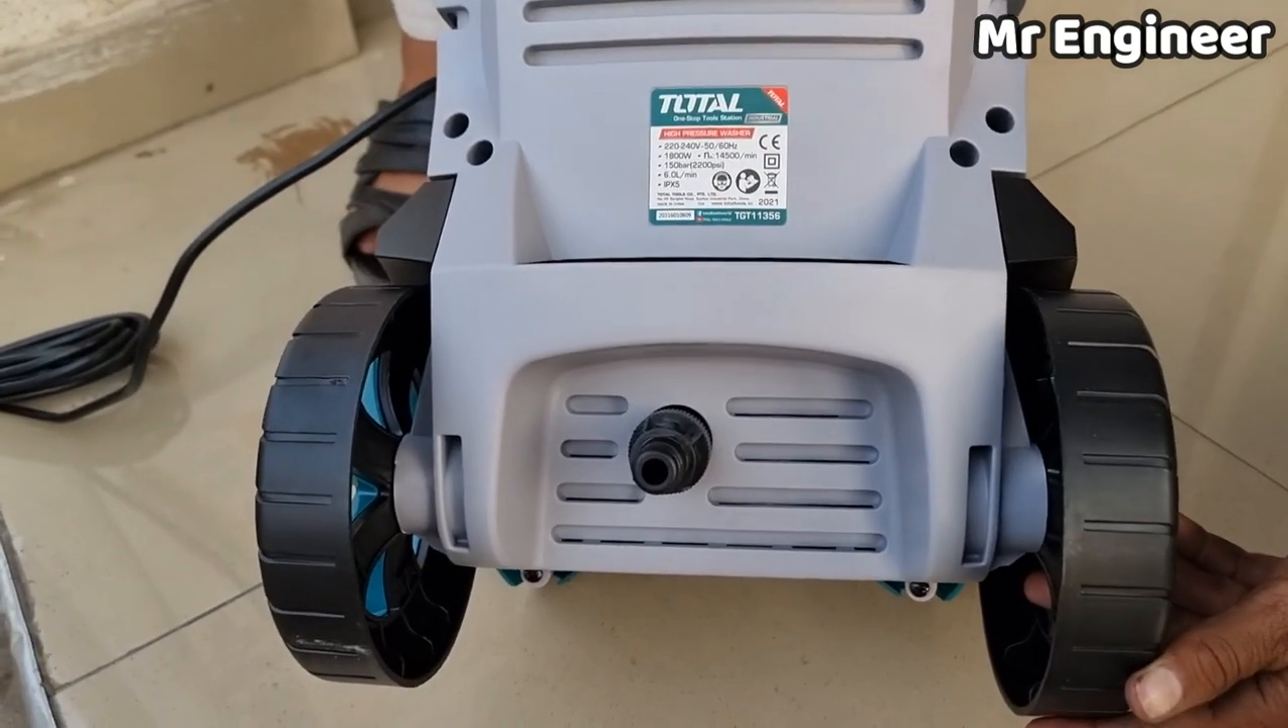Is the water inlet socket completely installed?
Yes.